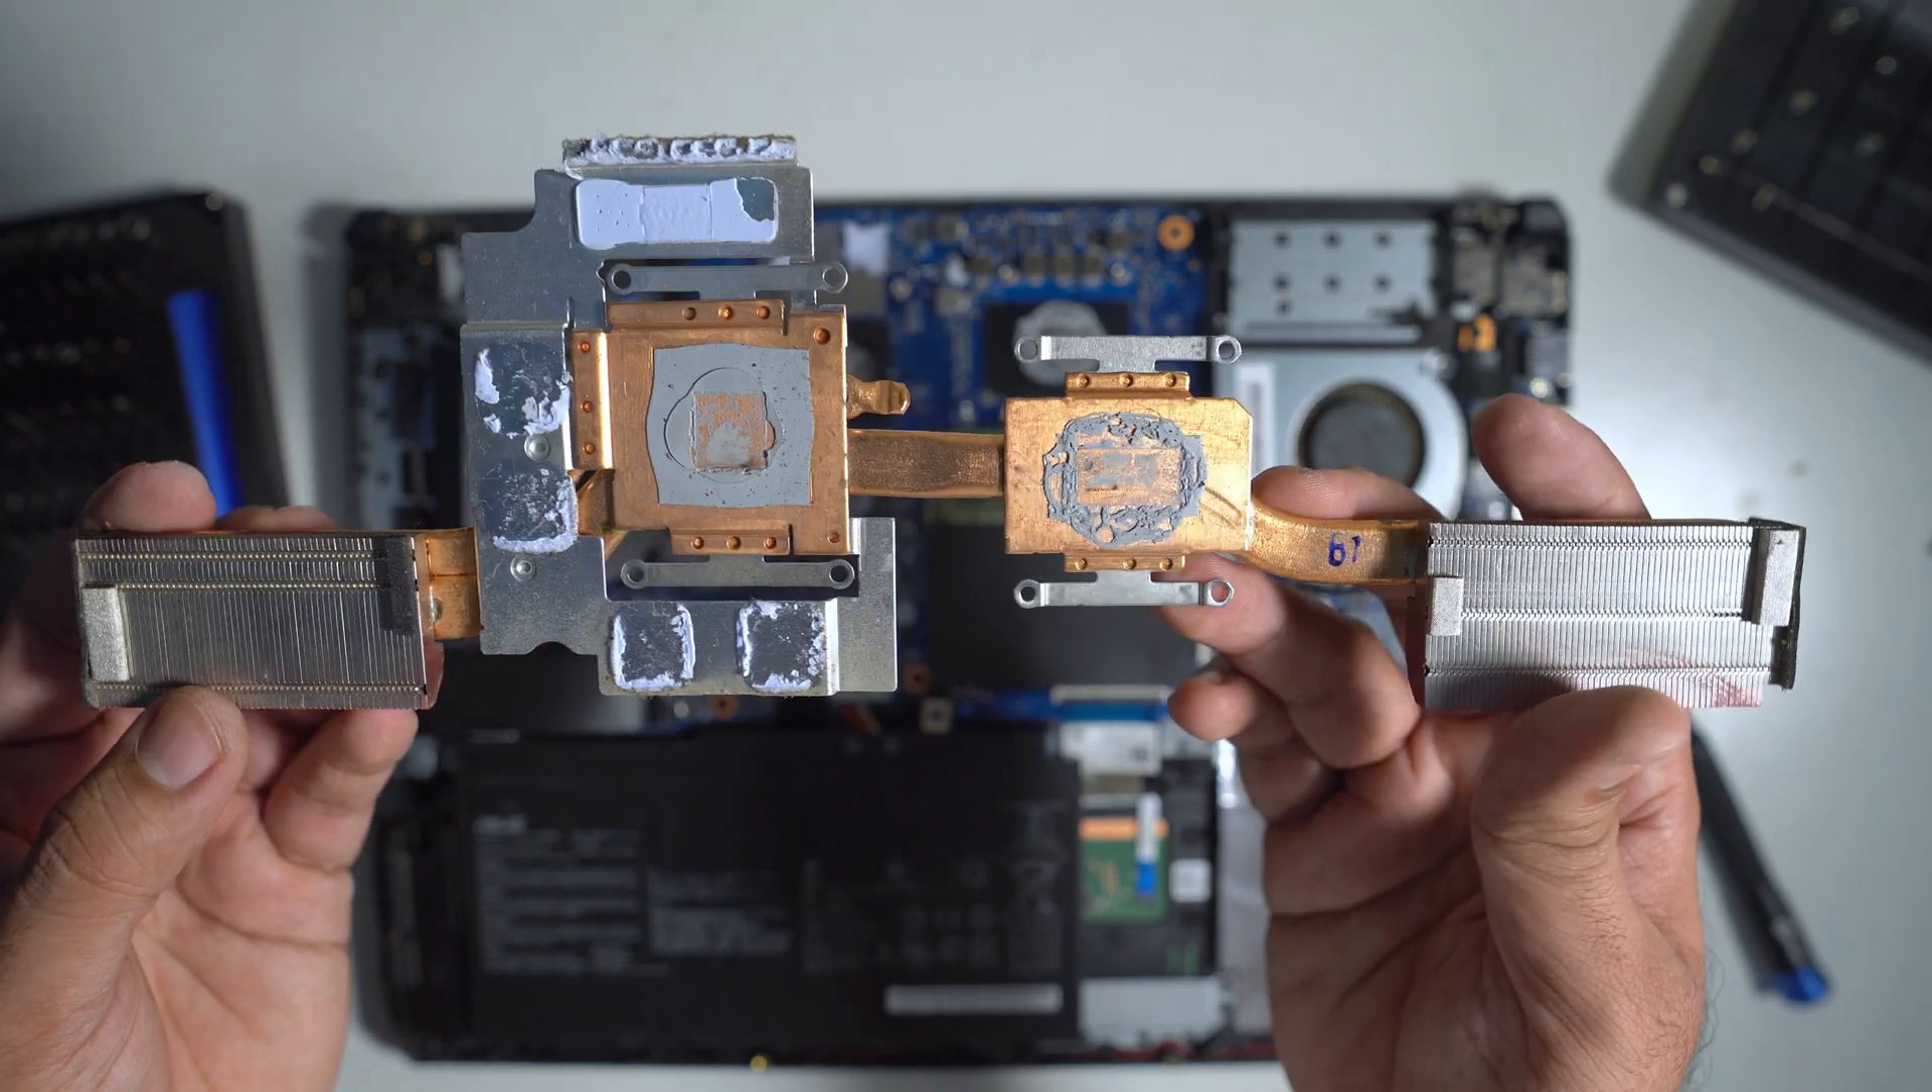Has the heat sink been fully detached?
Yes.